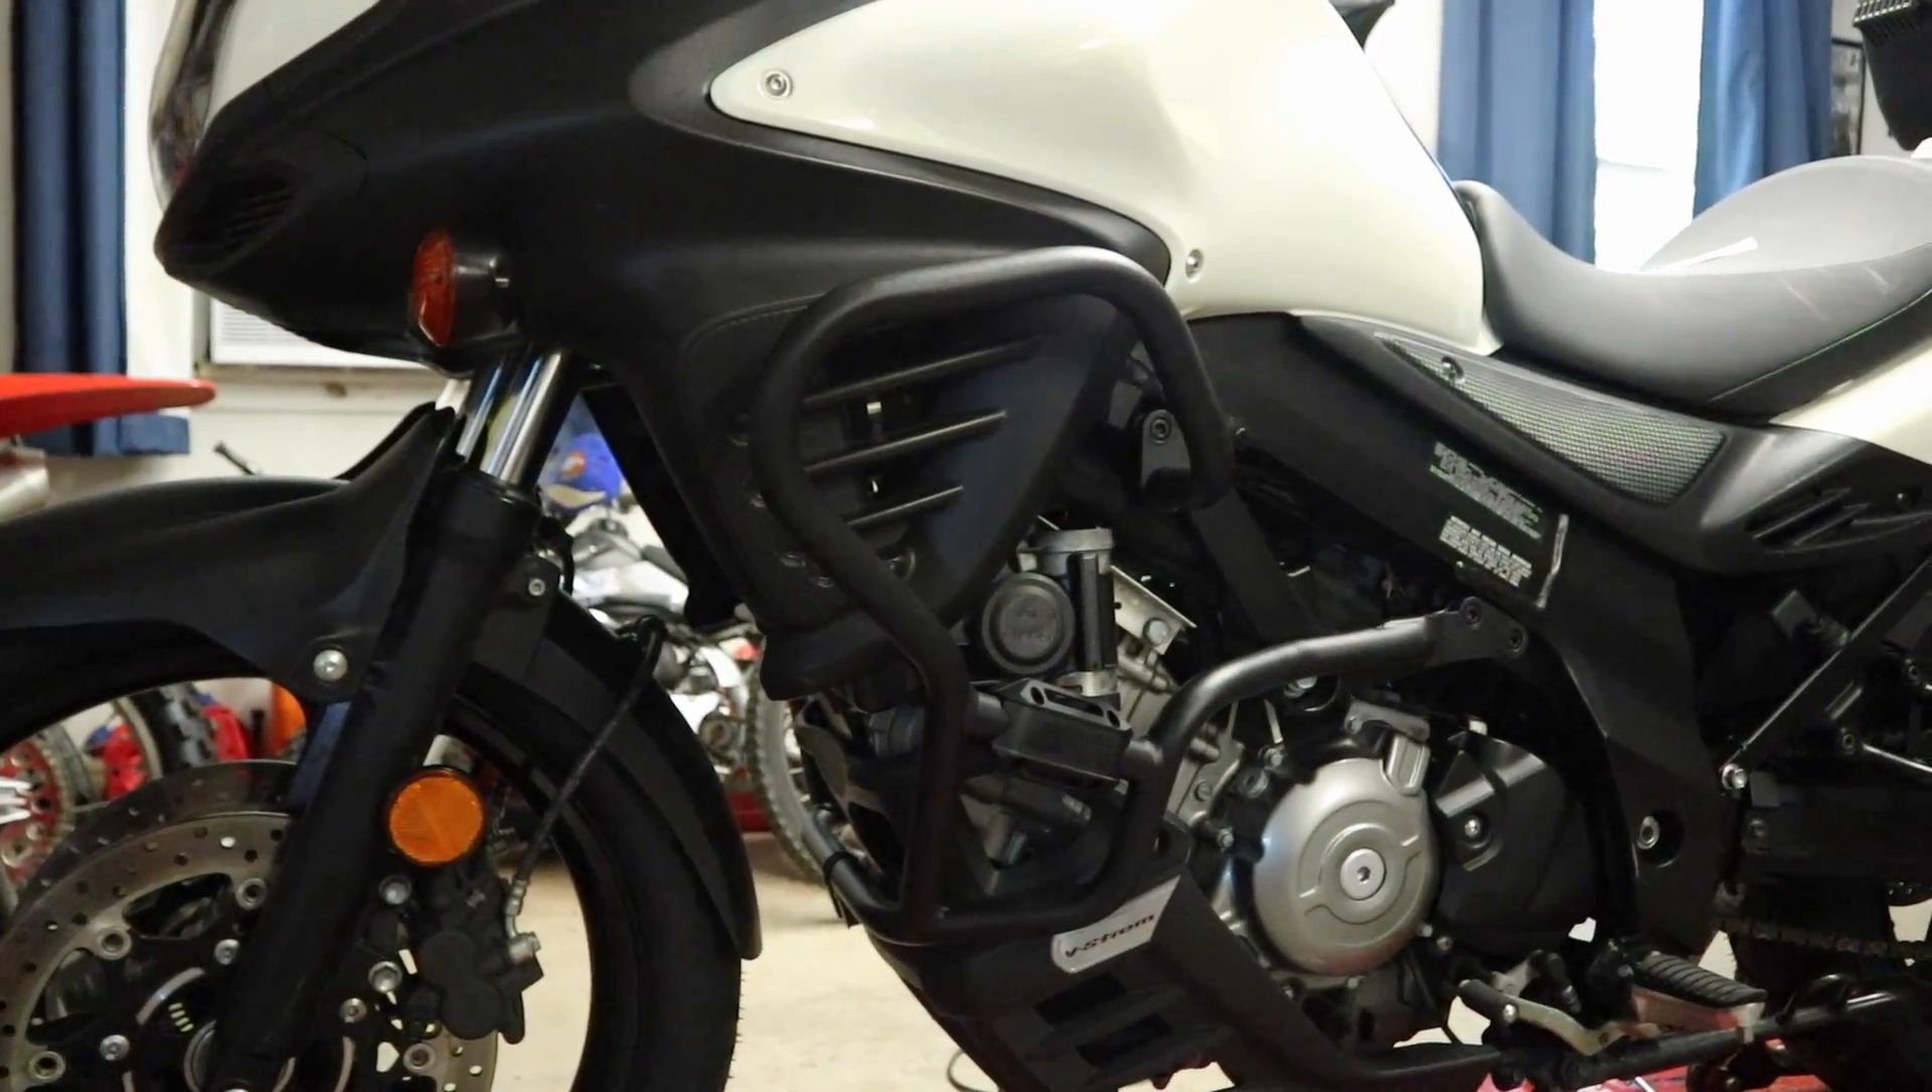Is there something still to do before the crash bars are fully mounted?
No.